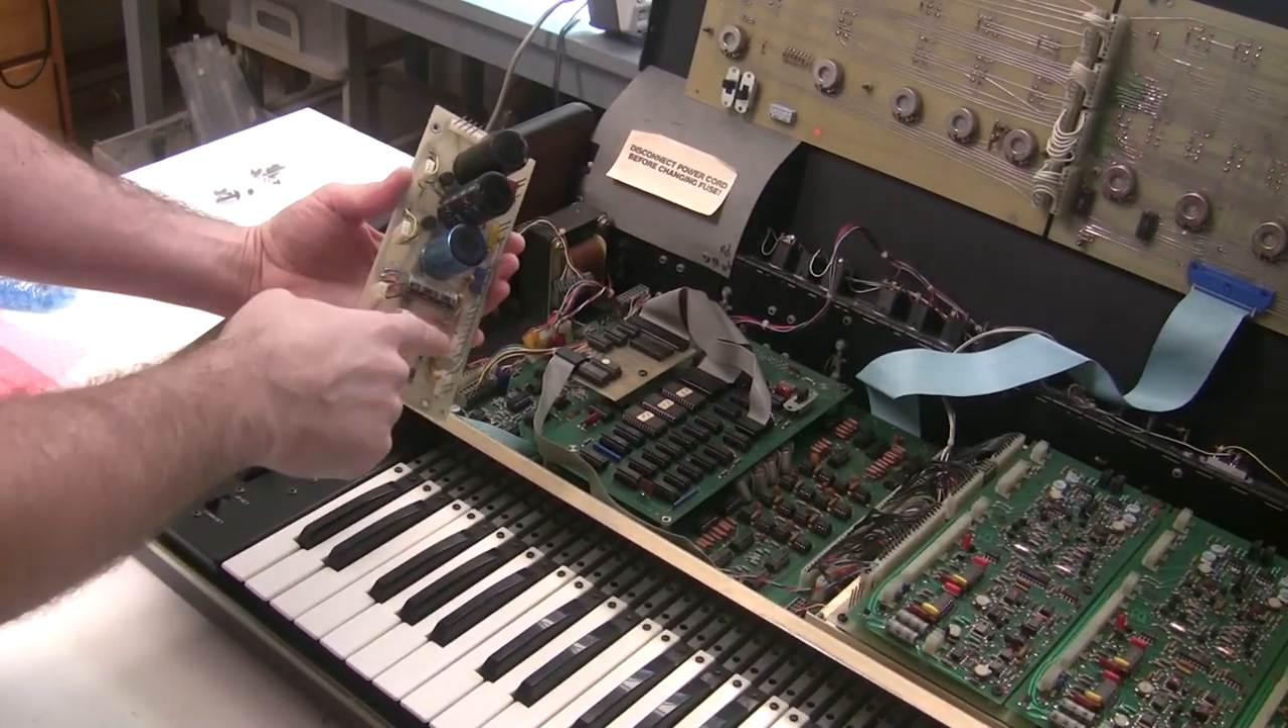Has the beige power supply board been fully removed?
Yes.